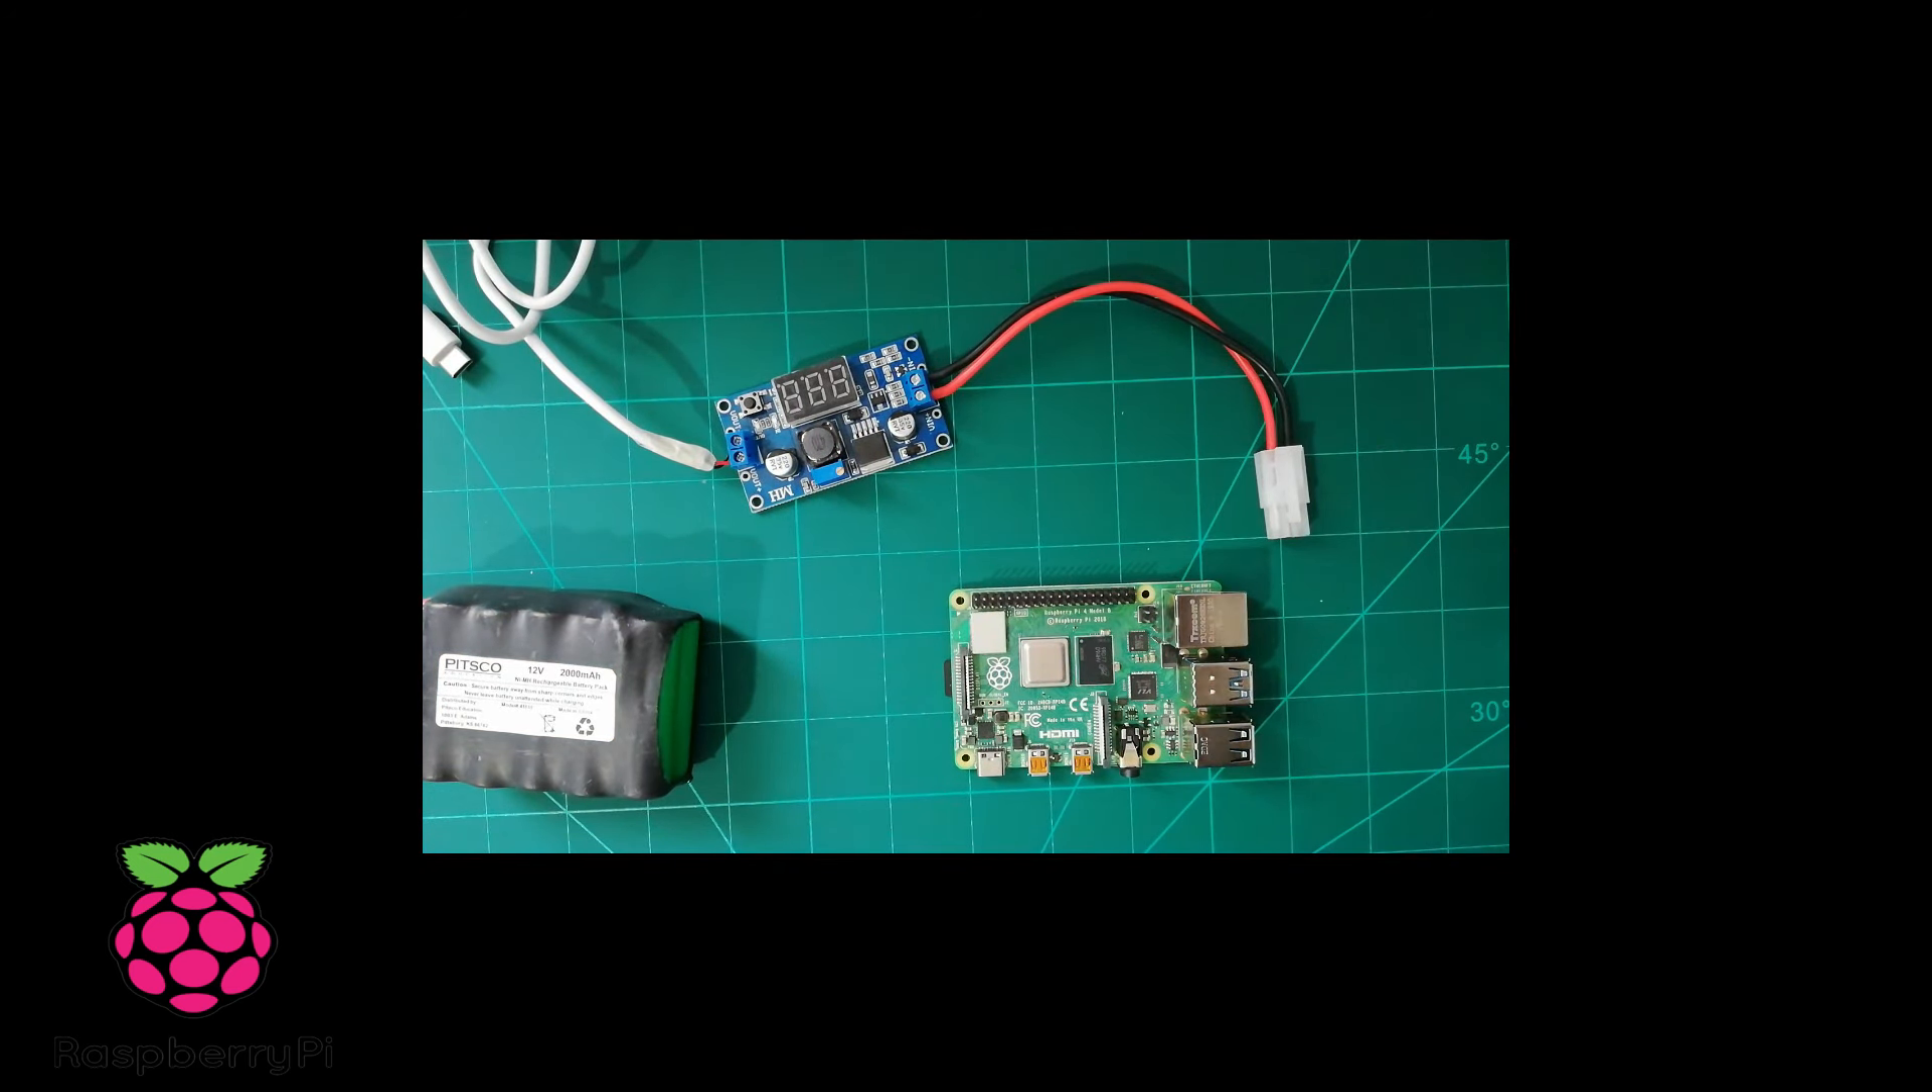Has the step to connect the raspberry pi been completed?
No.